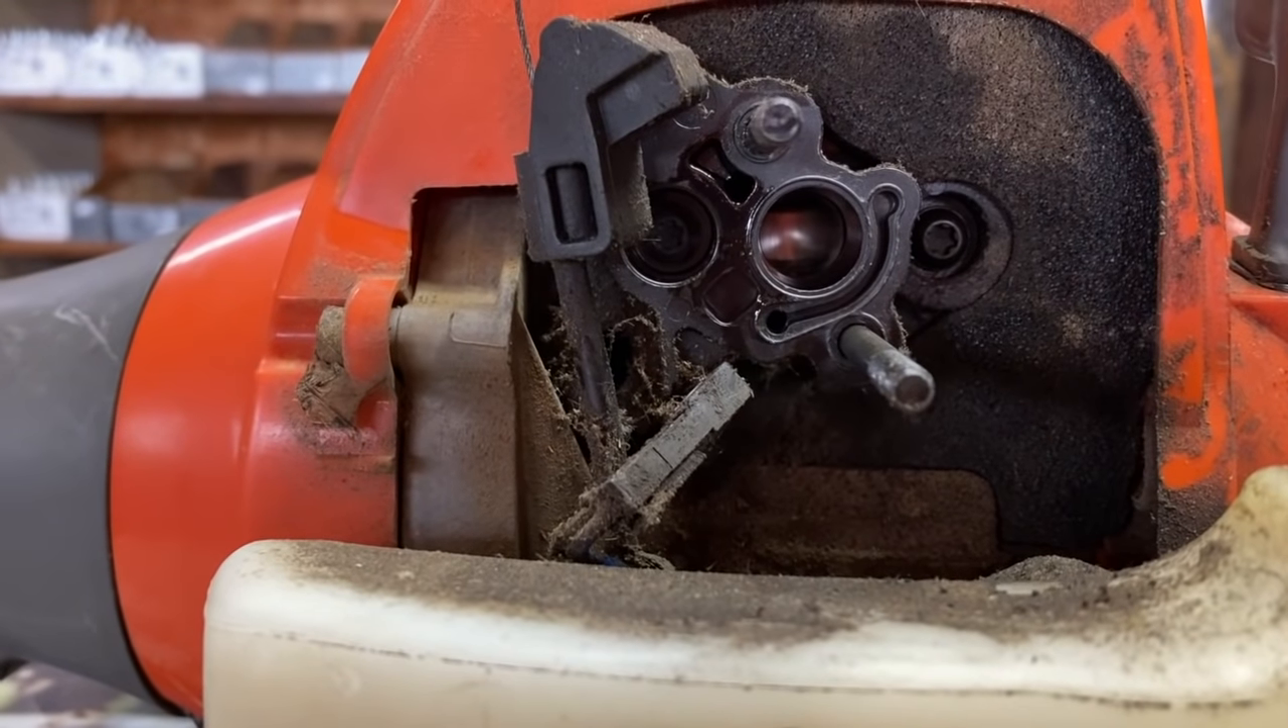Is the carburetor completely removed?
Yes.